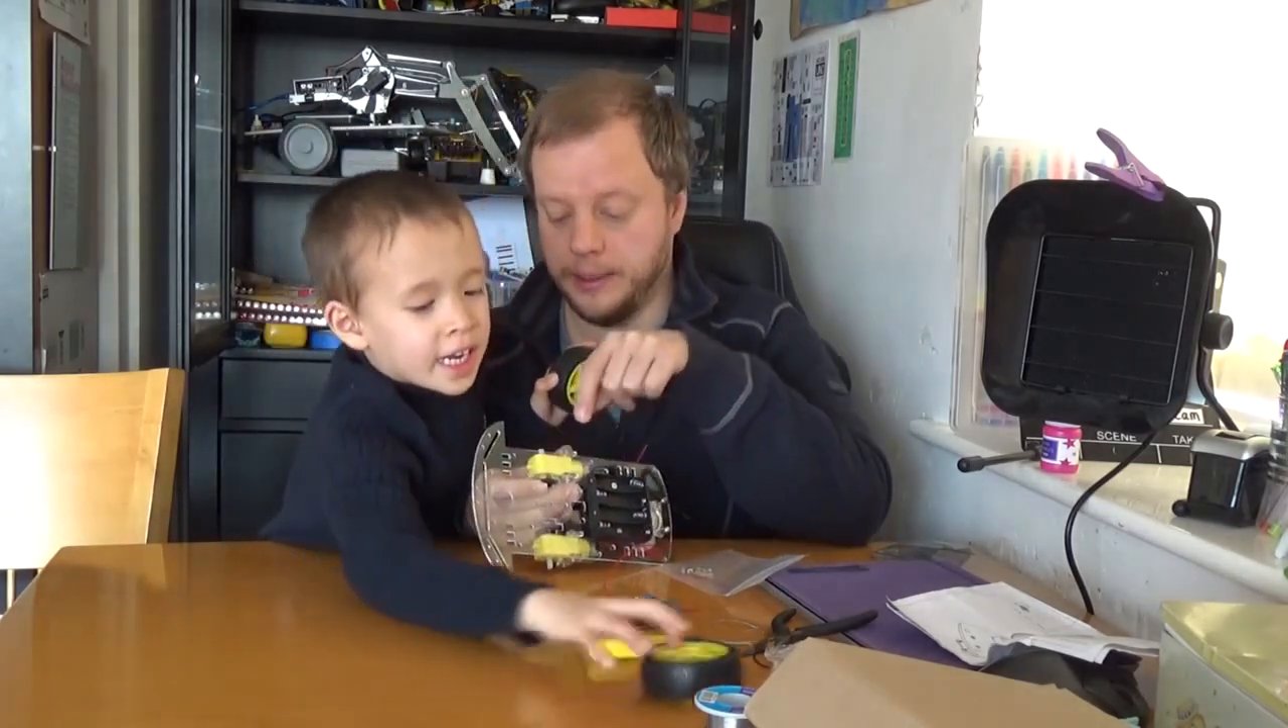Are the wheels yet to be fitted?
Yes.